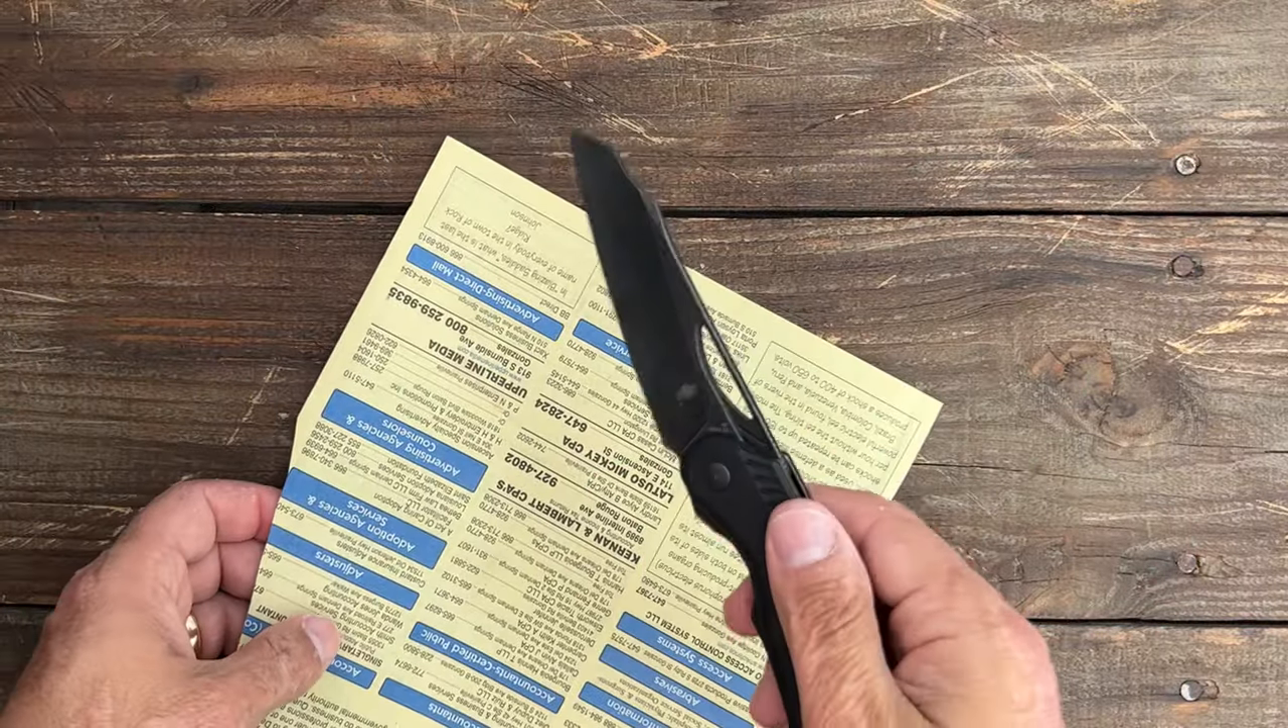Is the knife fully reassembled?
Yes.